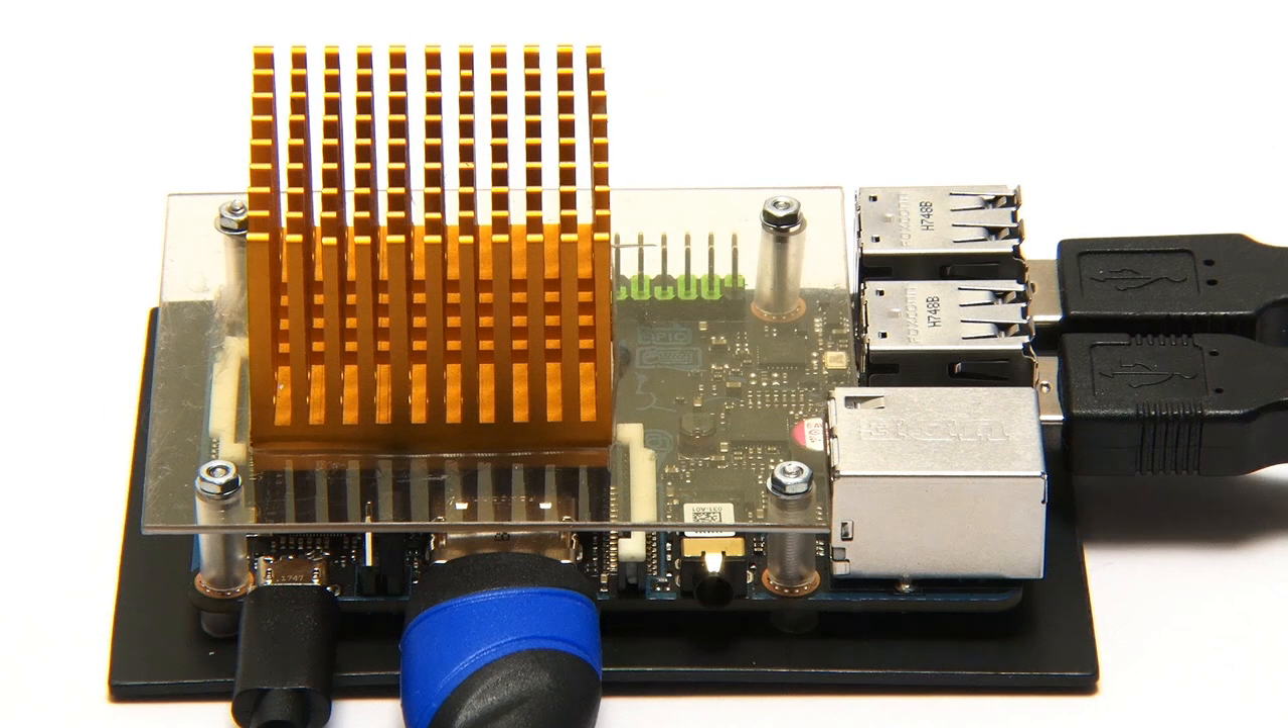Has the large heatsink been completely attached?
Yes.